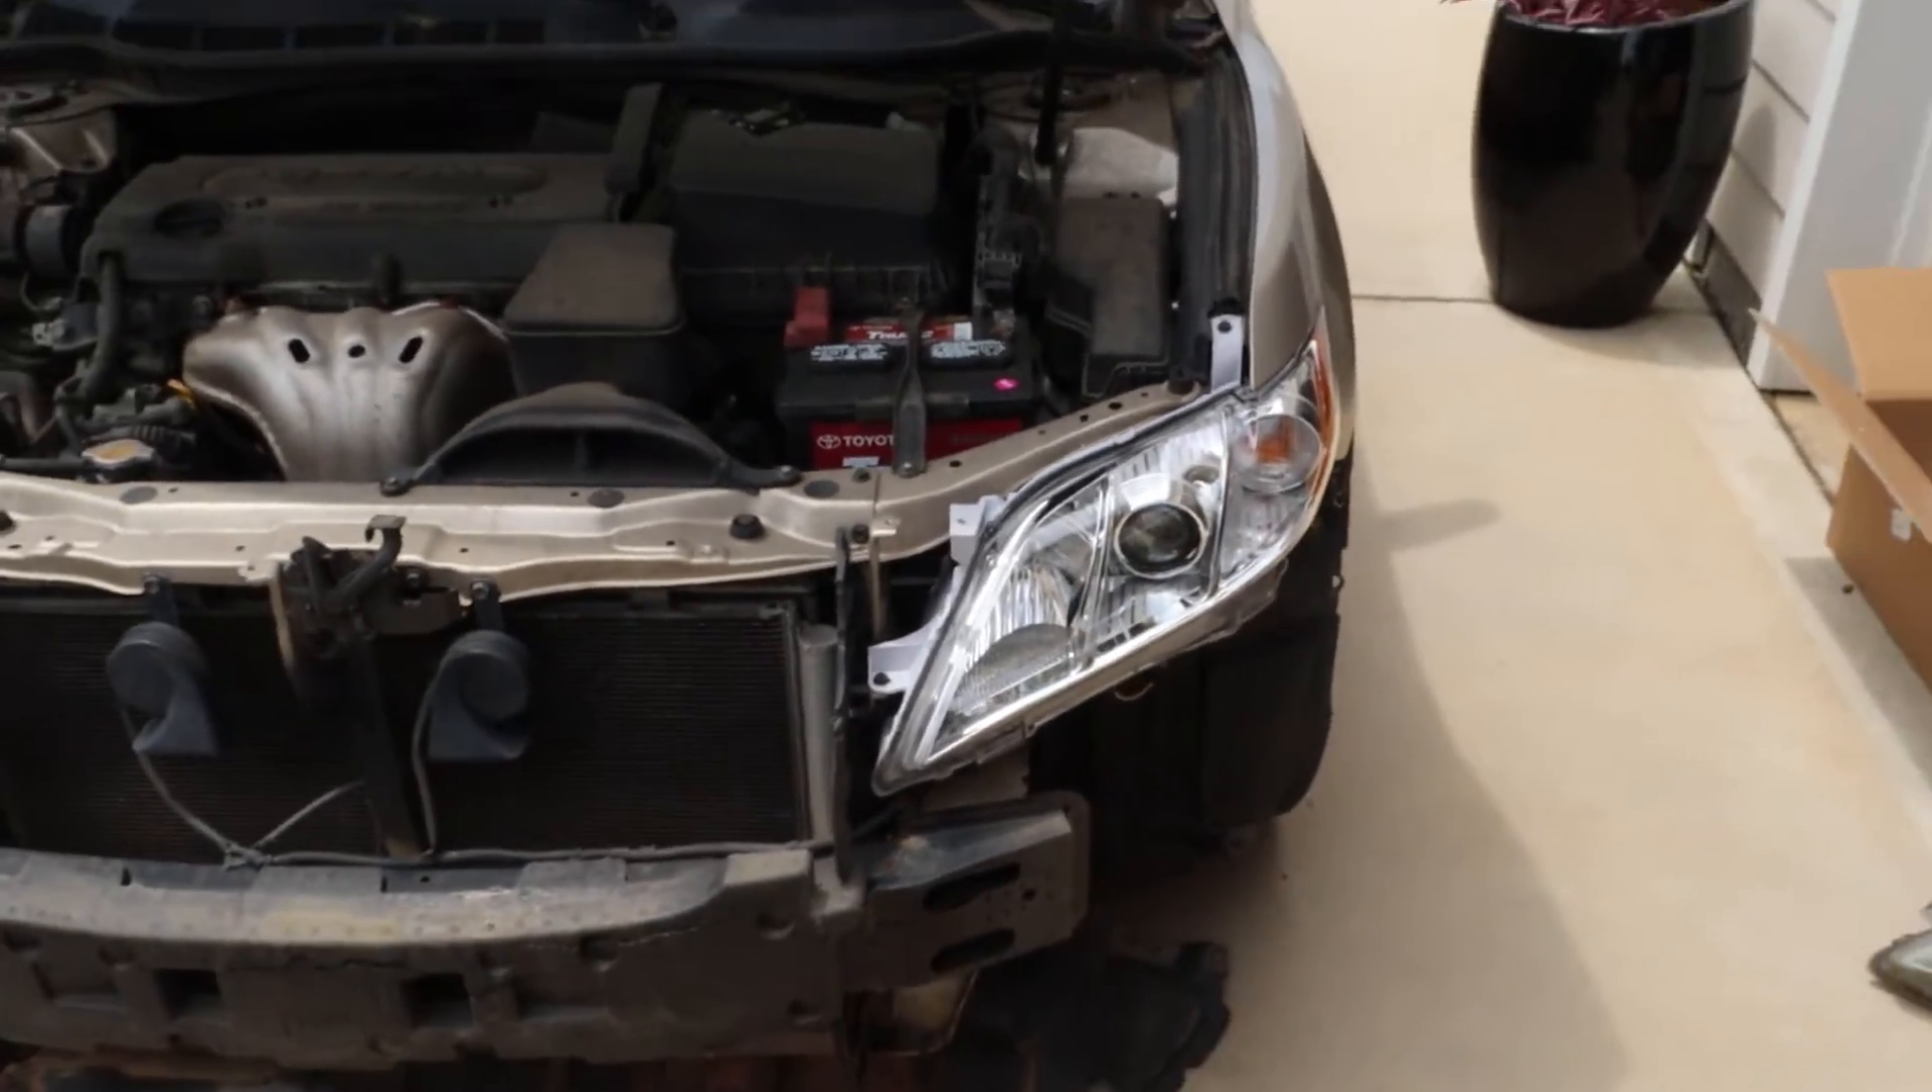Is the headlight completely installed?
Yes.